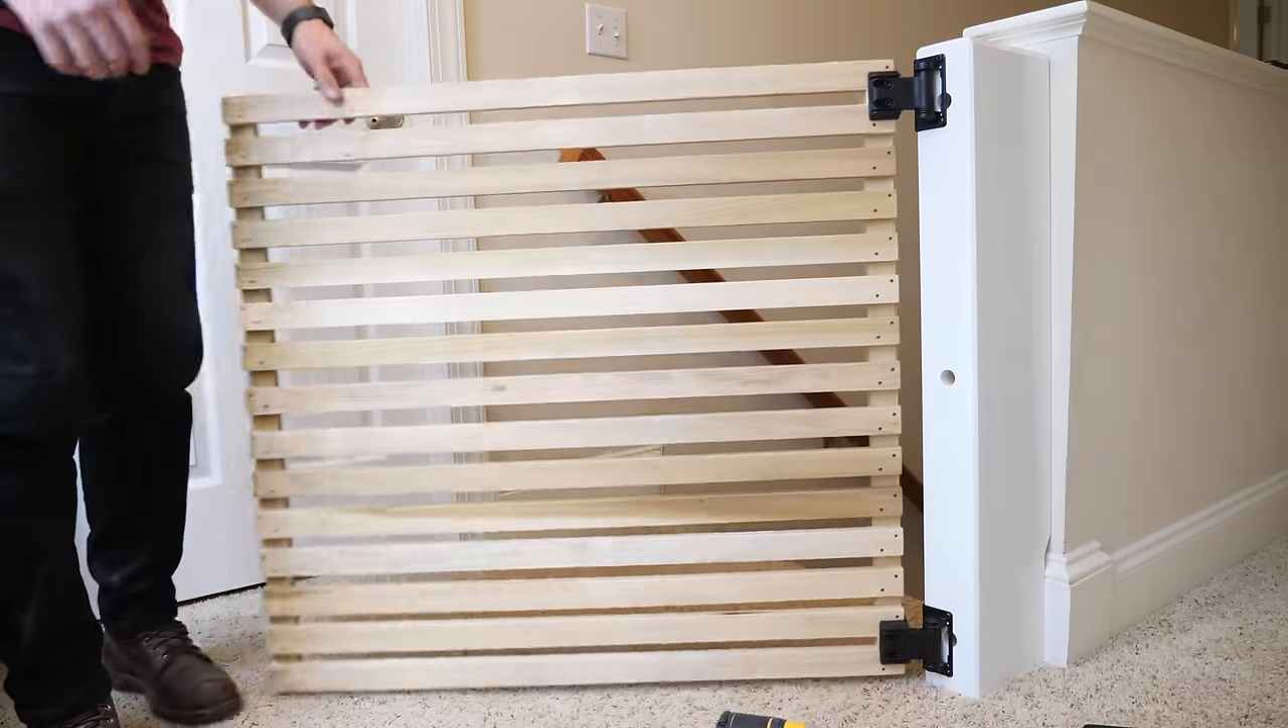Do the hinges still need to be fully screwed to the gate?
No.